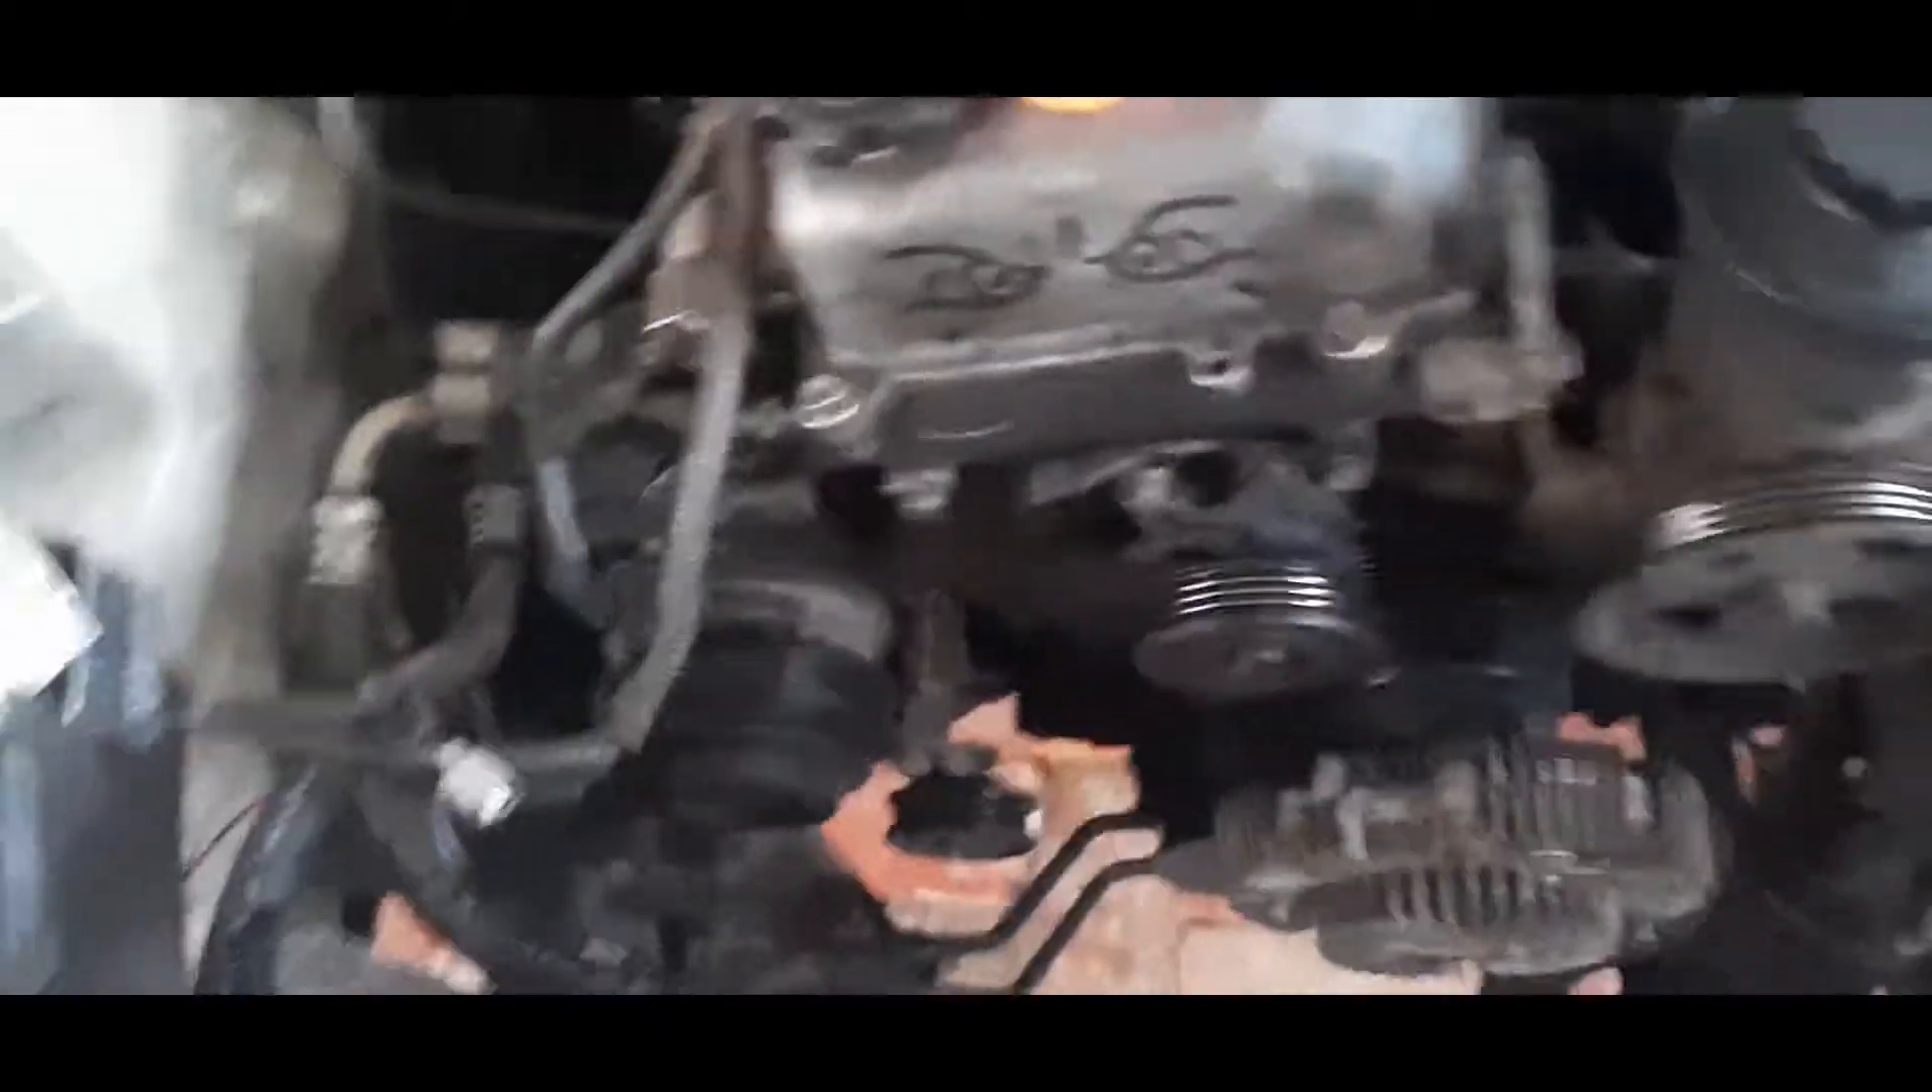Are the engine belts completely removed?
Yes.